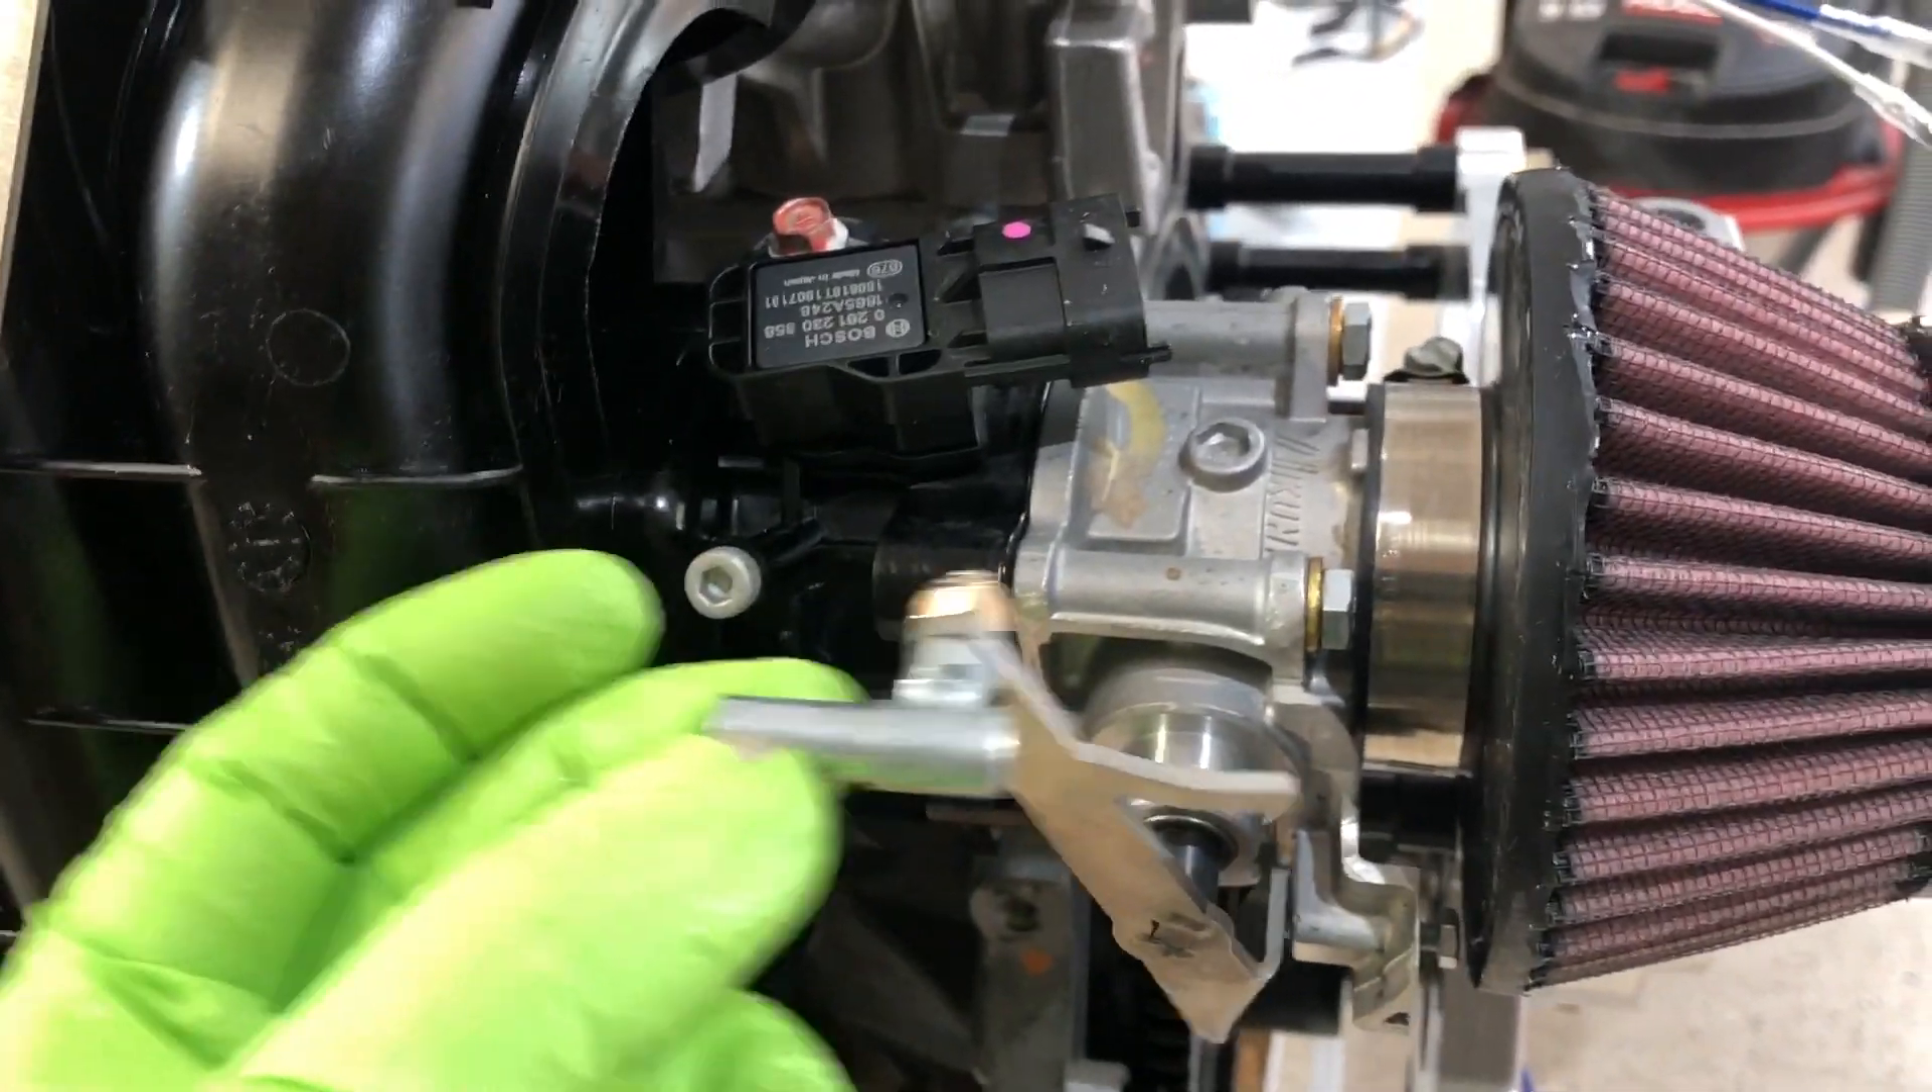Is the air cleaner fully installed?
Yes.